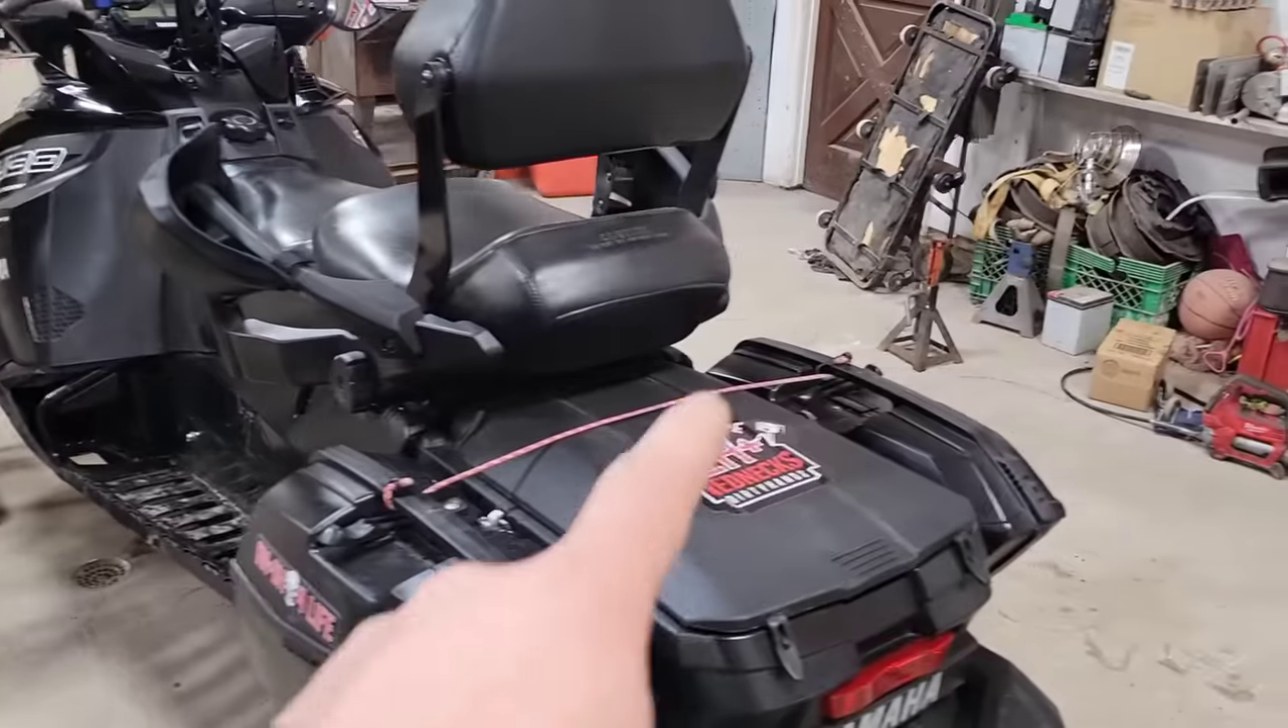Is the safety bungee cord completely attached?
Yes.